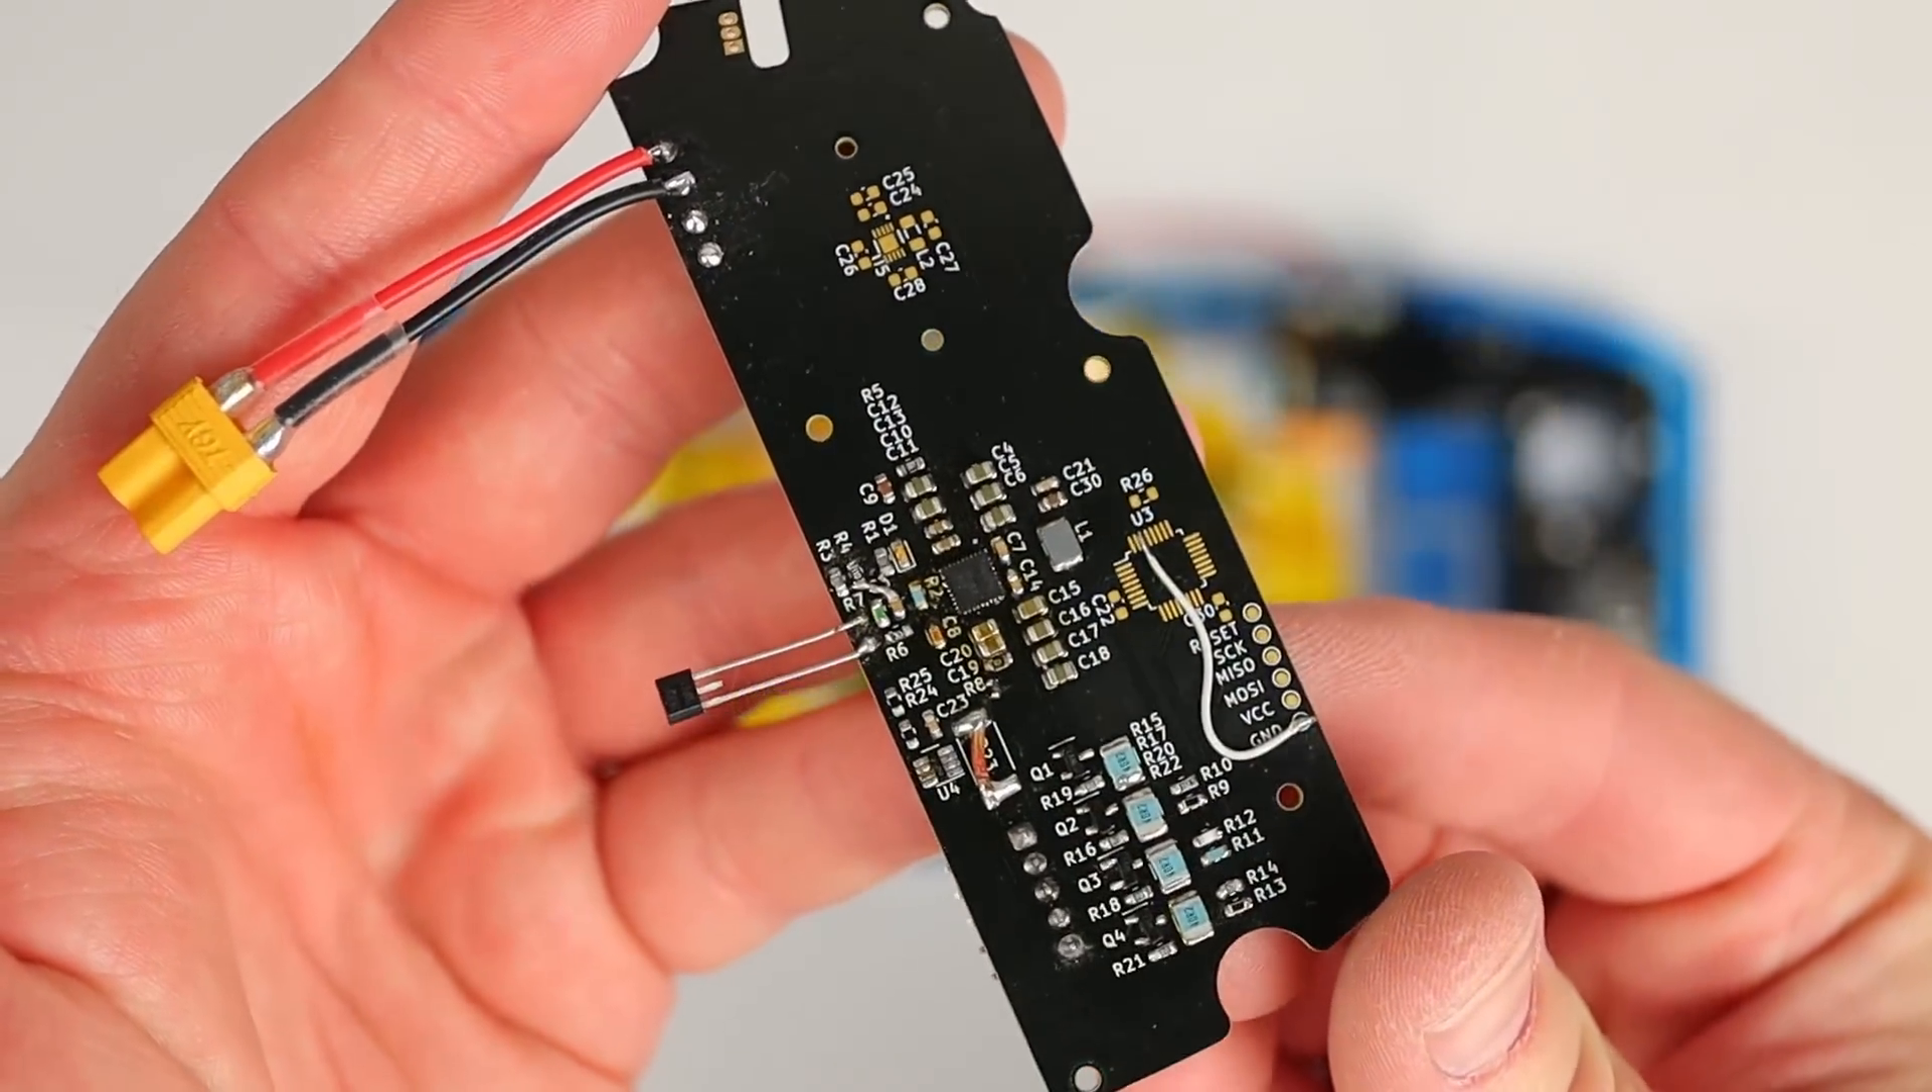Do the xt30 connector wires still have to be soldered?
No.